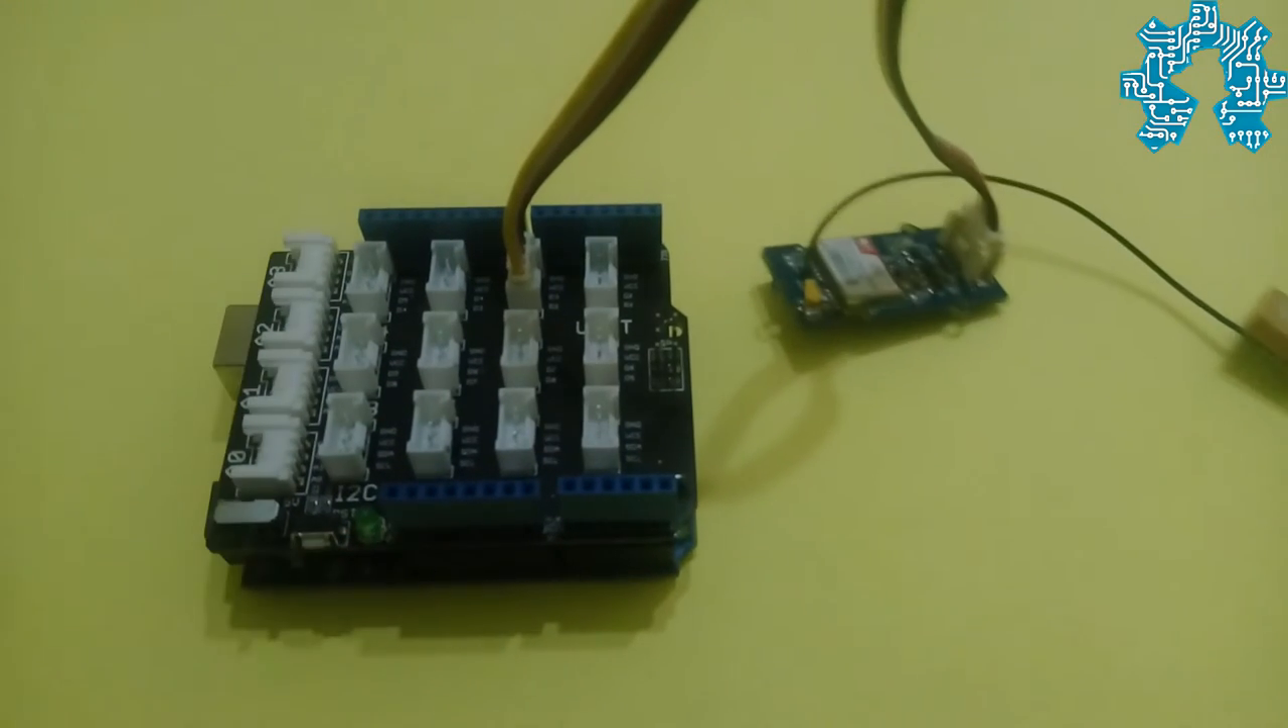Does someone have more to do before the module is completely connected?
No.